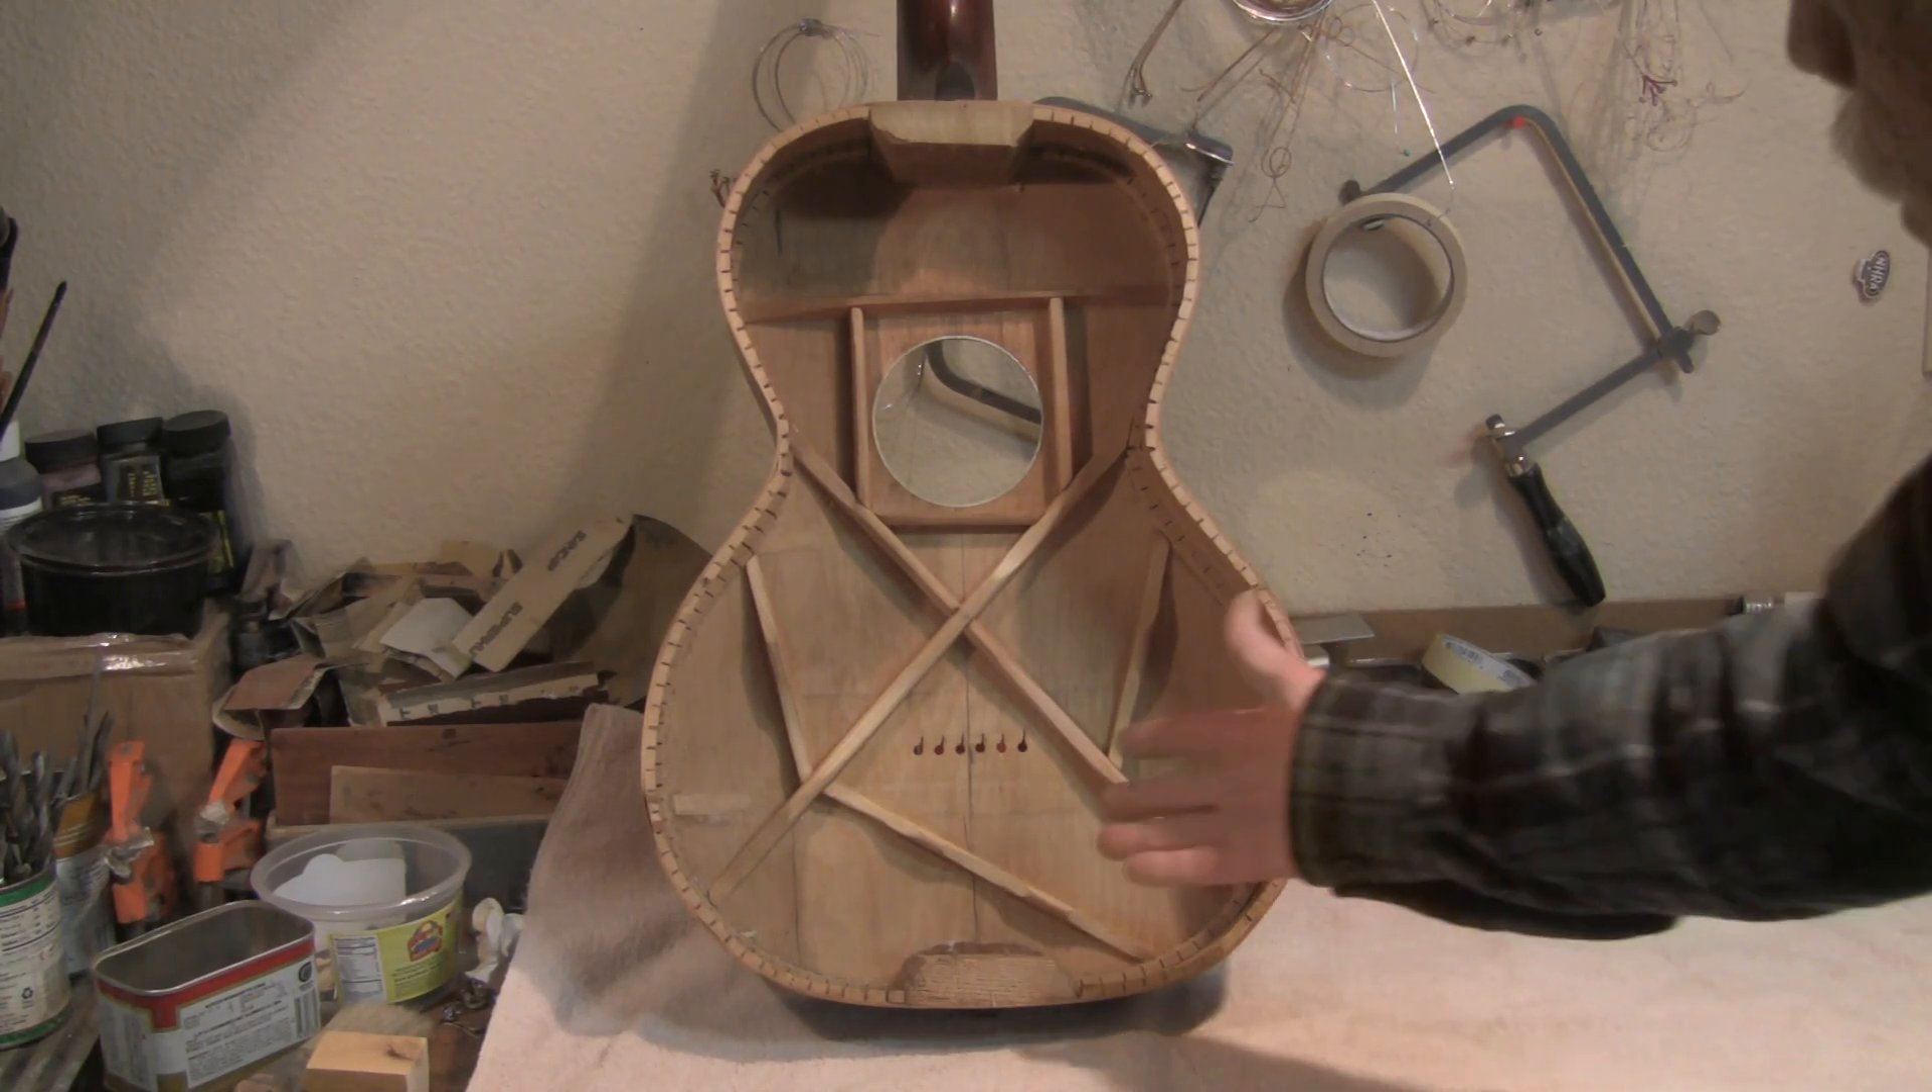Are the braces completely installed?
Yes.